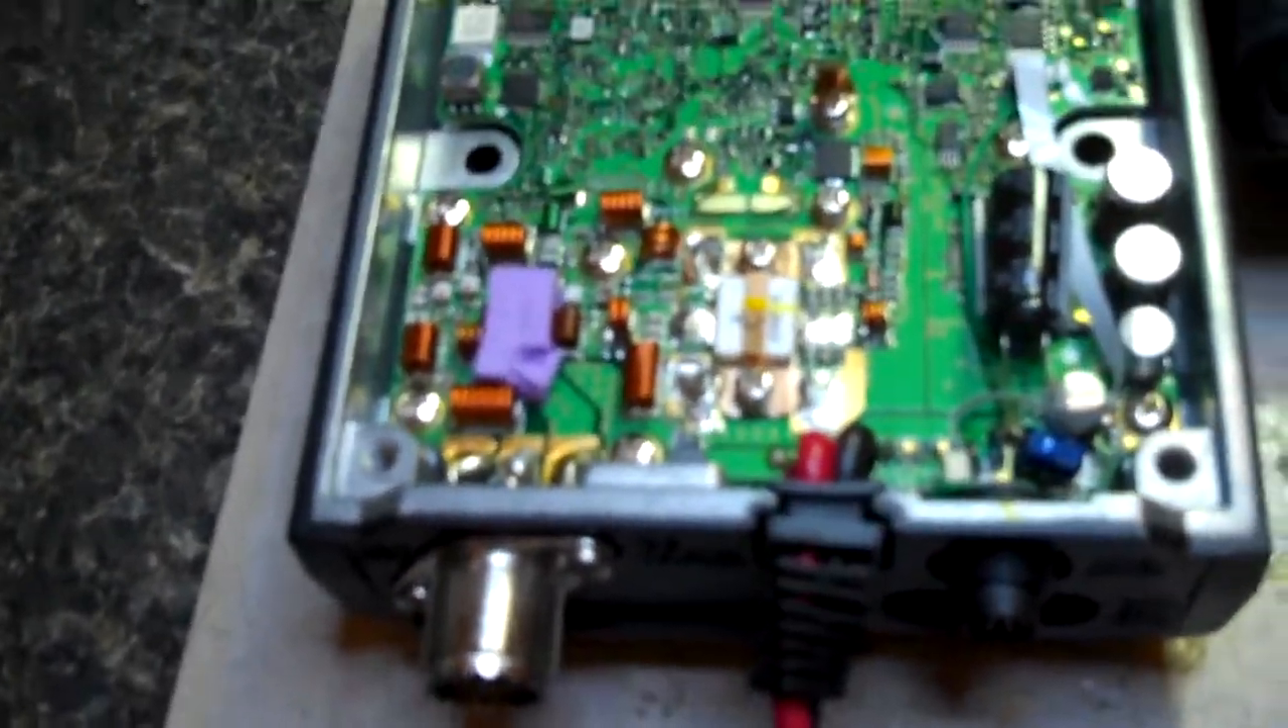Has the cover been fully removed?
Yes.